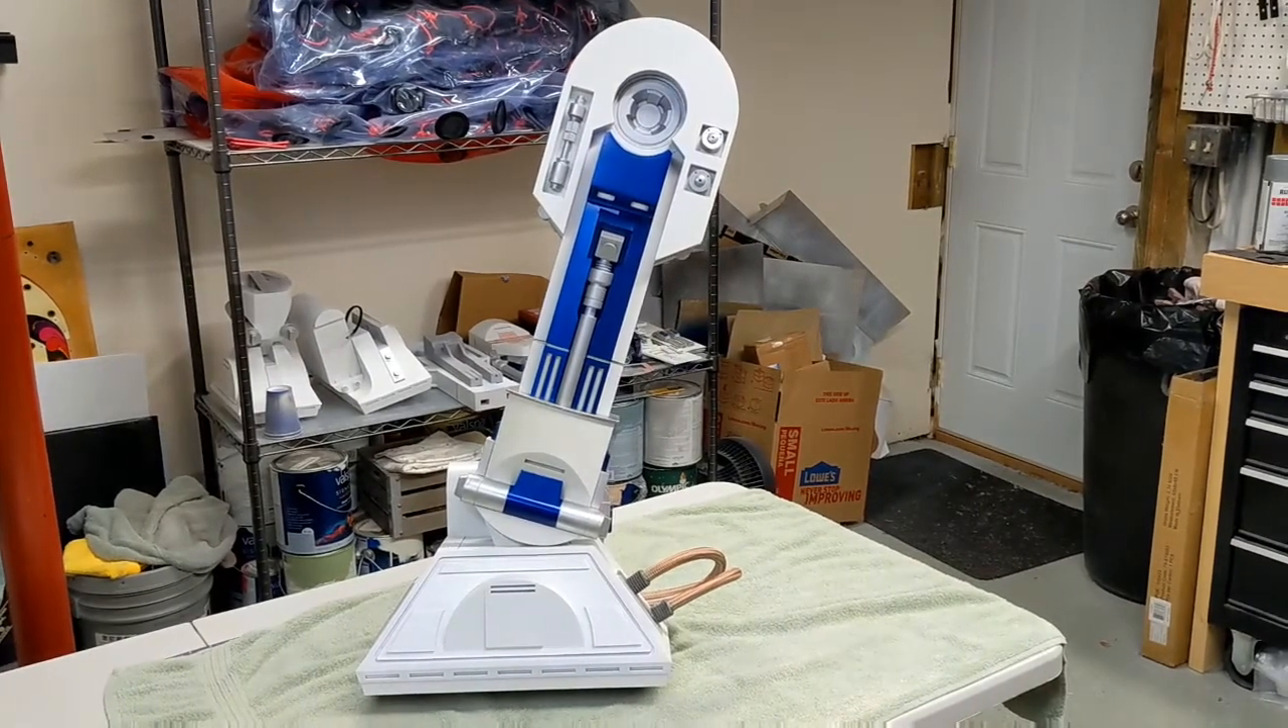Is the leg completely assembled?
Yes.